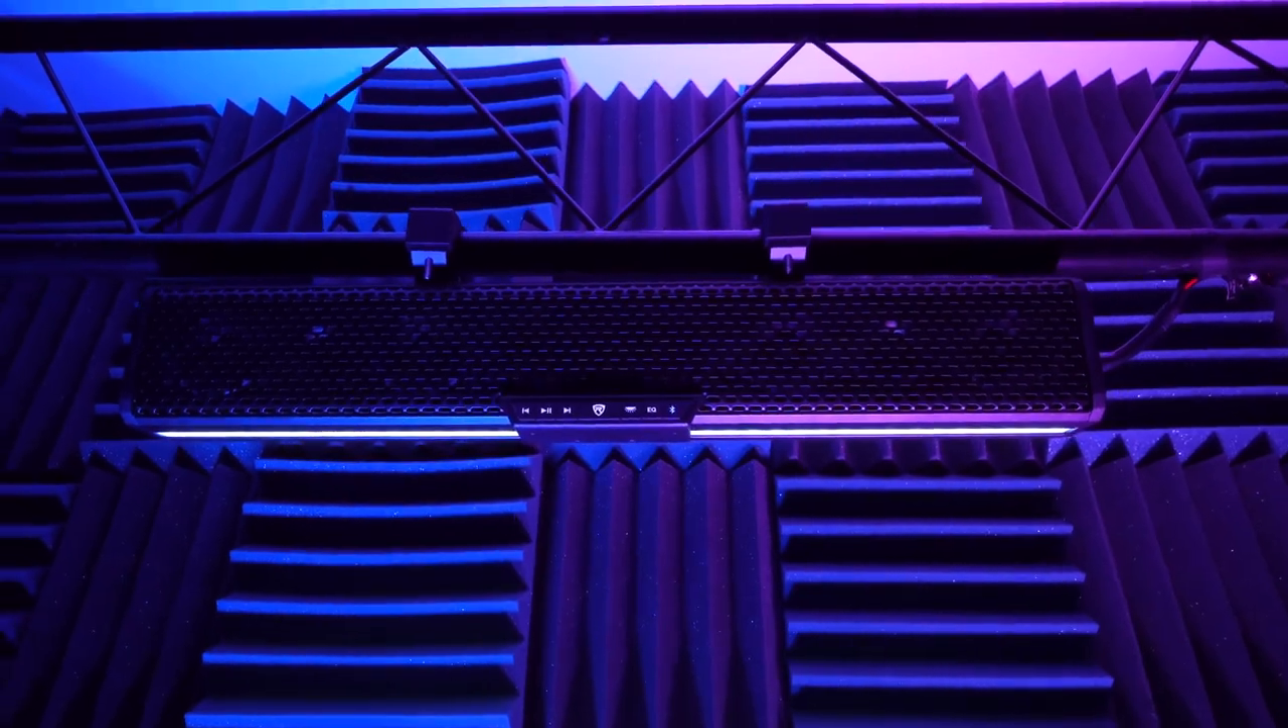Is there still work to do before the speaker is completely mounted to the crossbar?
No.